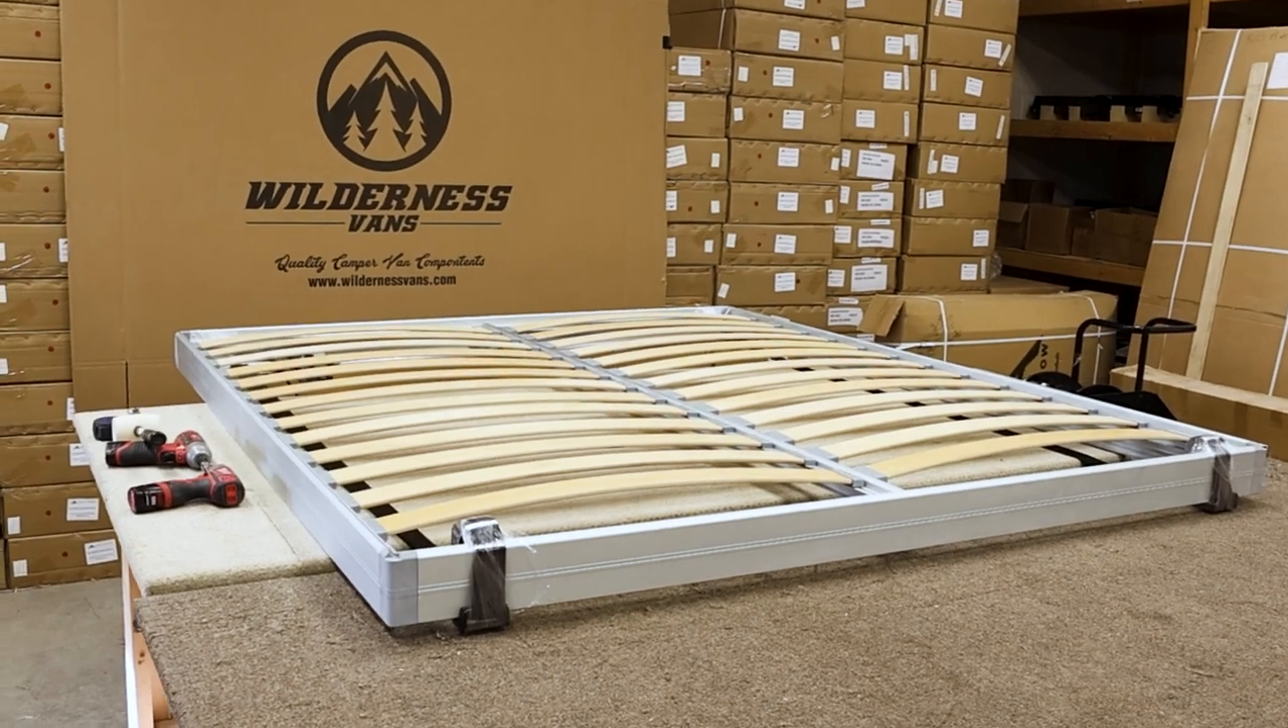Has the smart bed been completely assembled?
Yes.